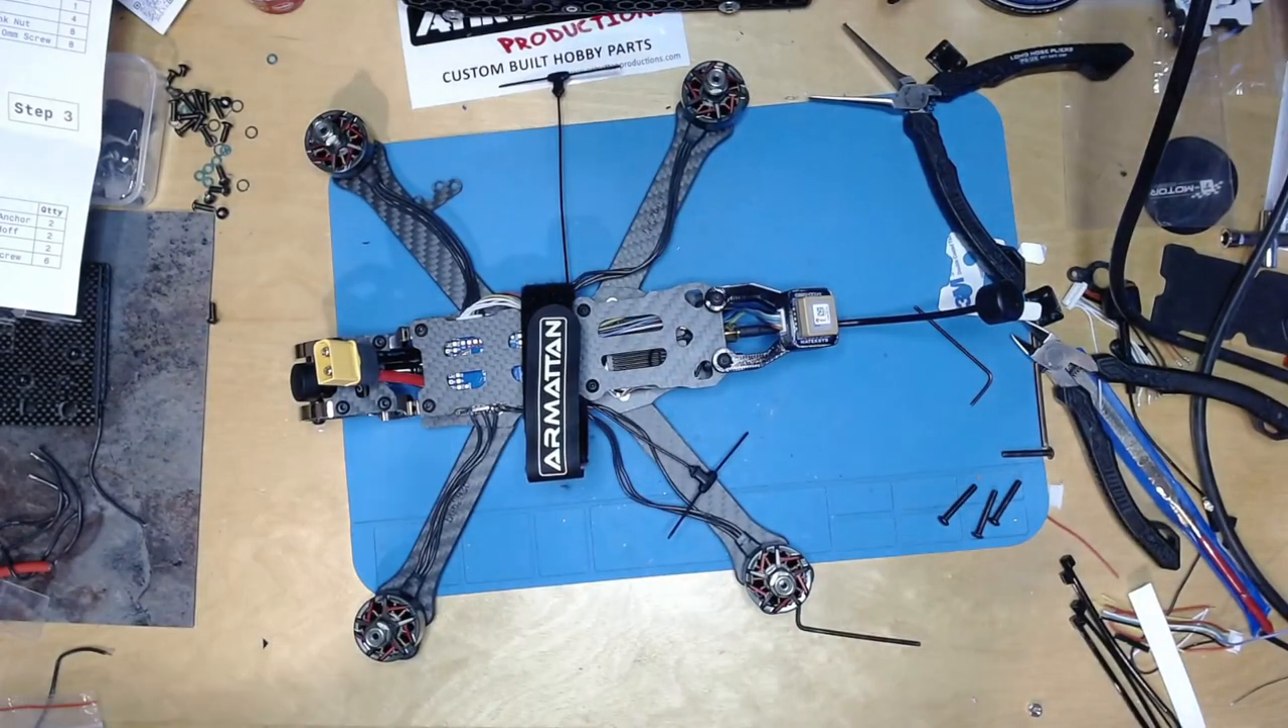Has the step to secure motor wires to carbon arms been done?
No.